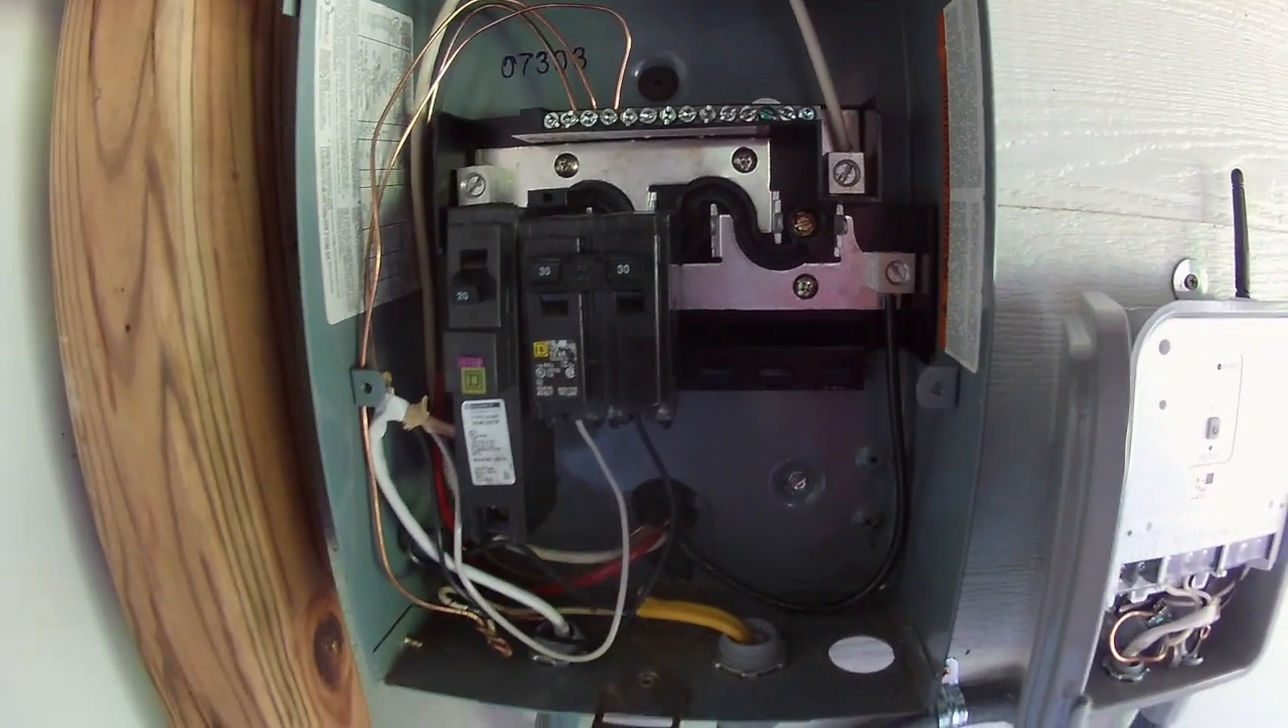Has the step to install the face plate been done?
No.